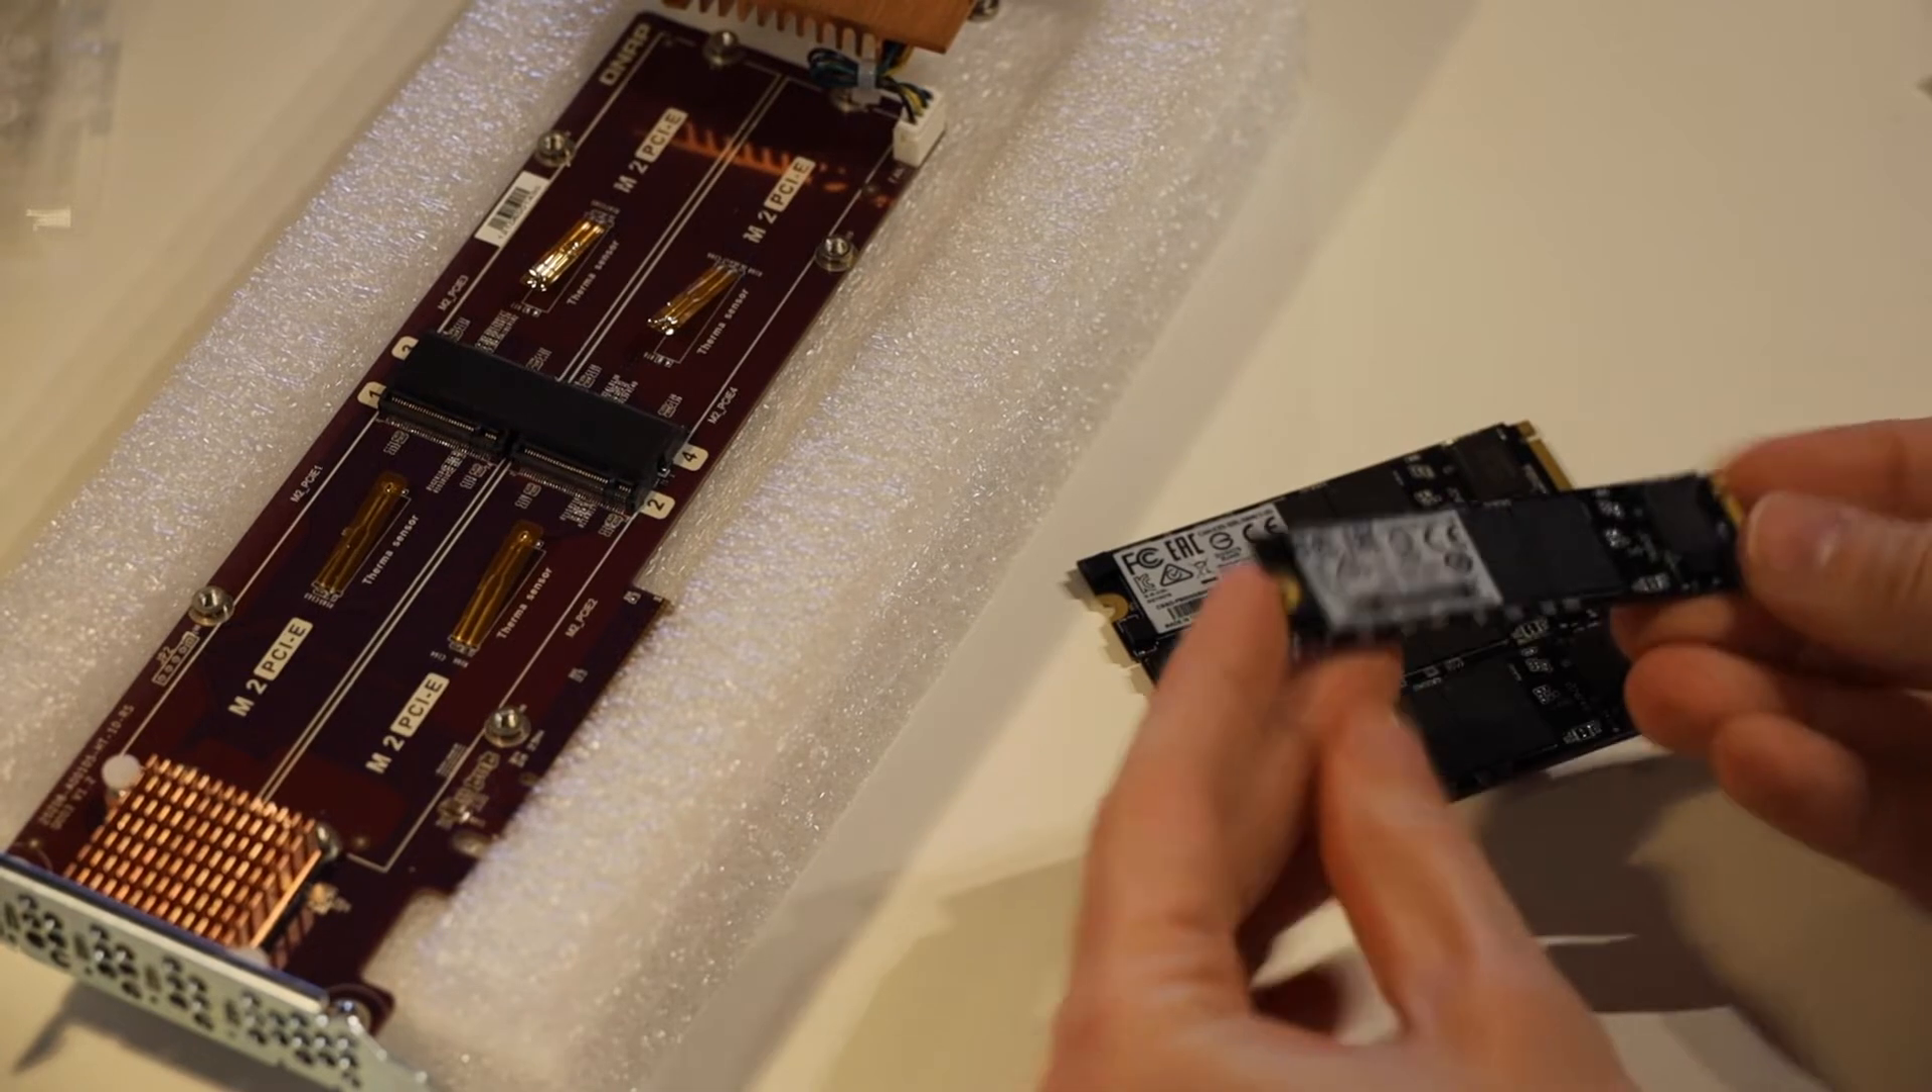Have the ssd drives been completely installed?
No.